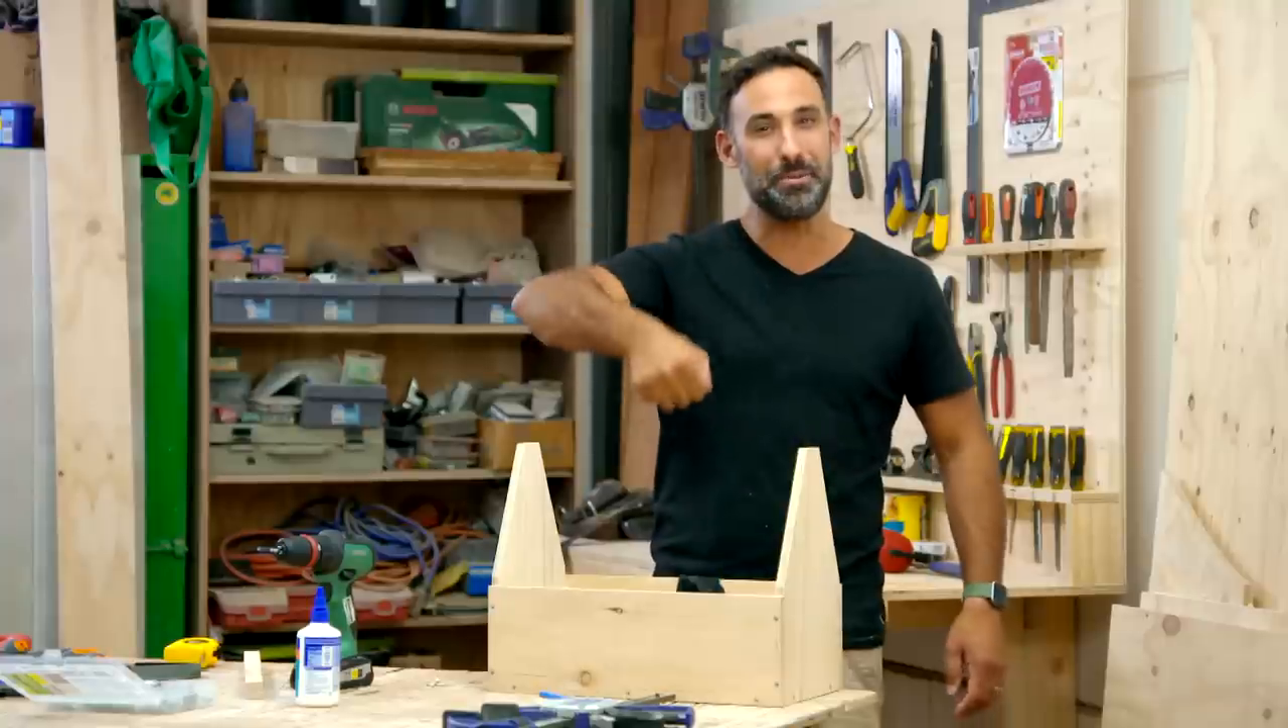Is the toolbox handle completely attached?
No.